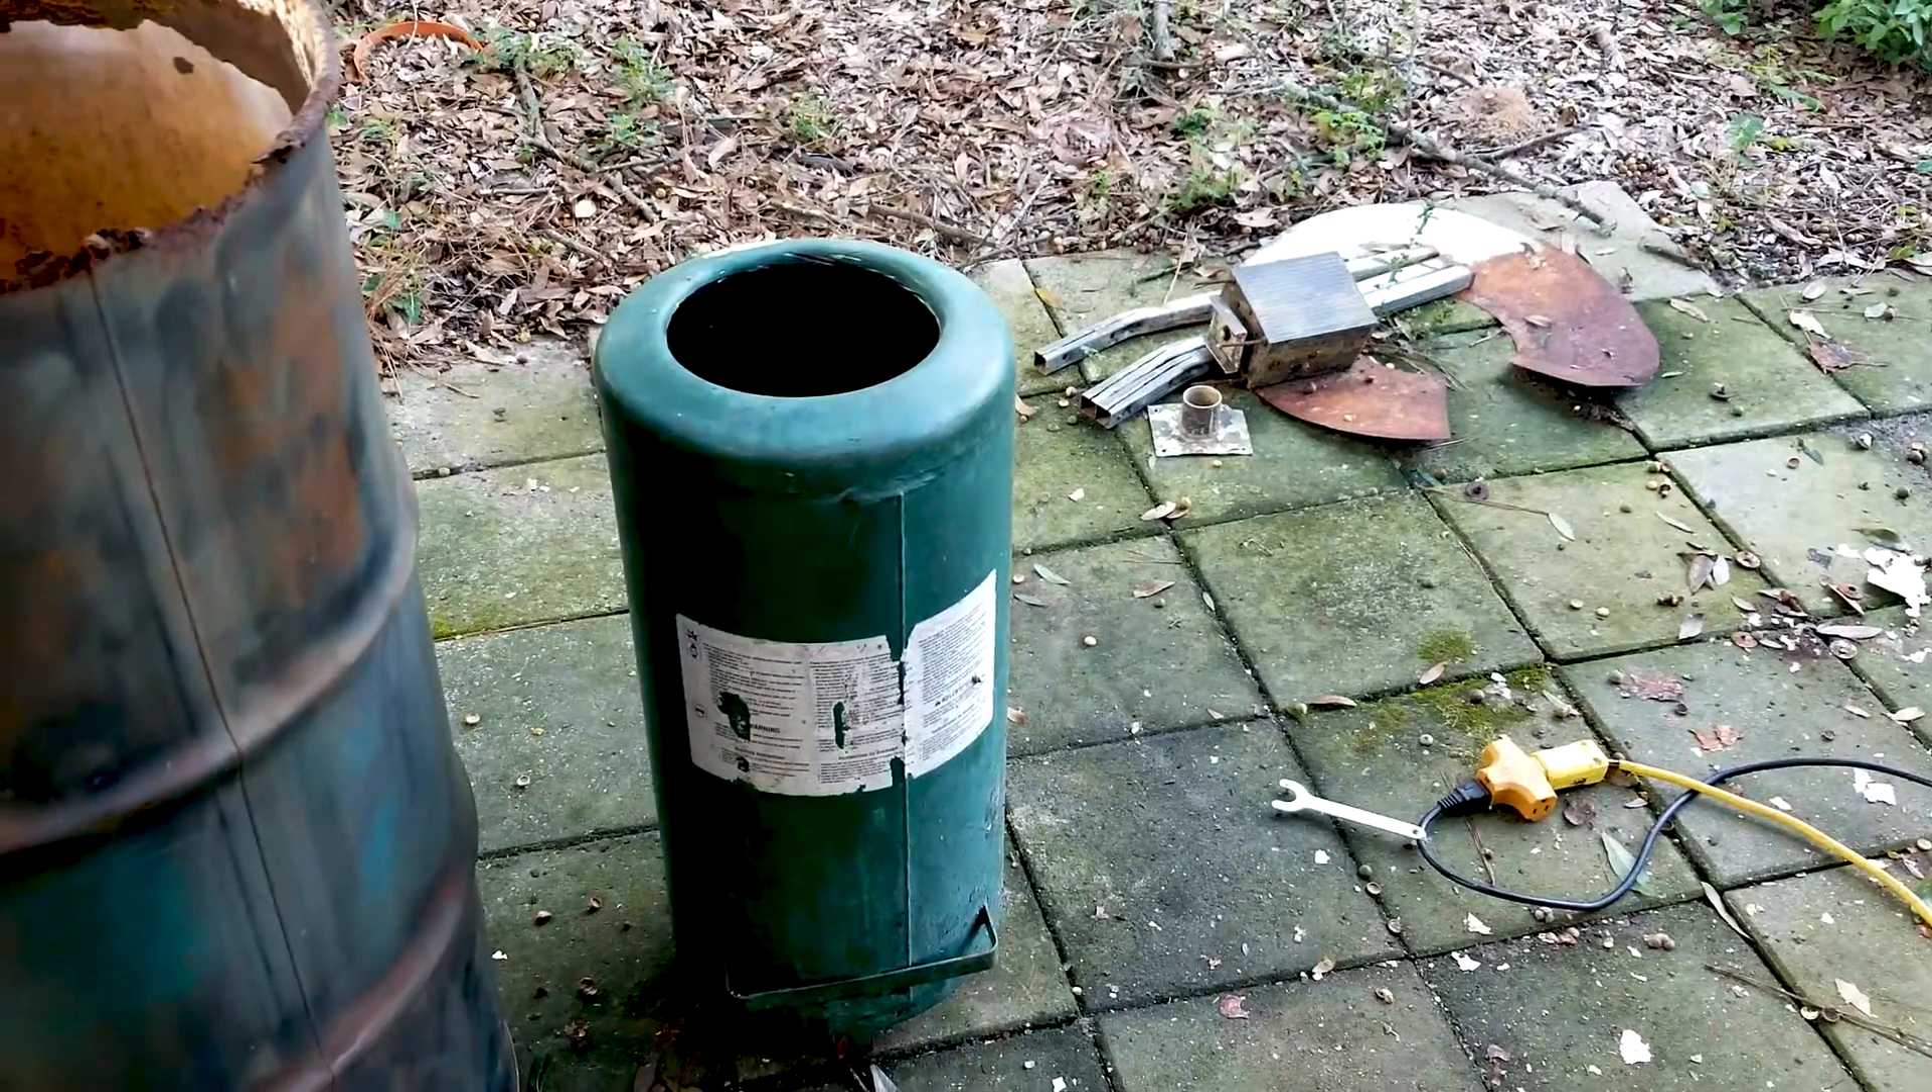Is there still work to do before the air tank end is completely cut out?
No.